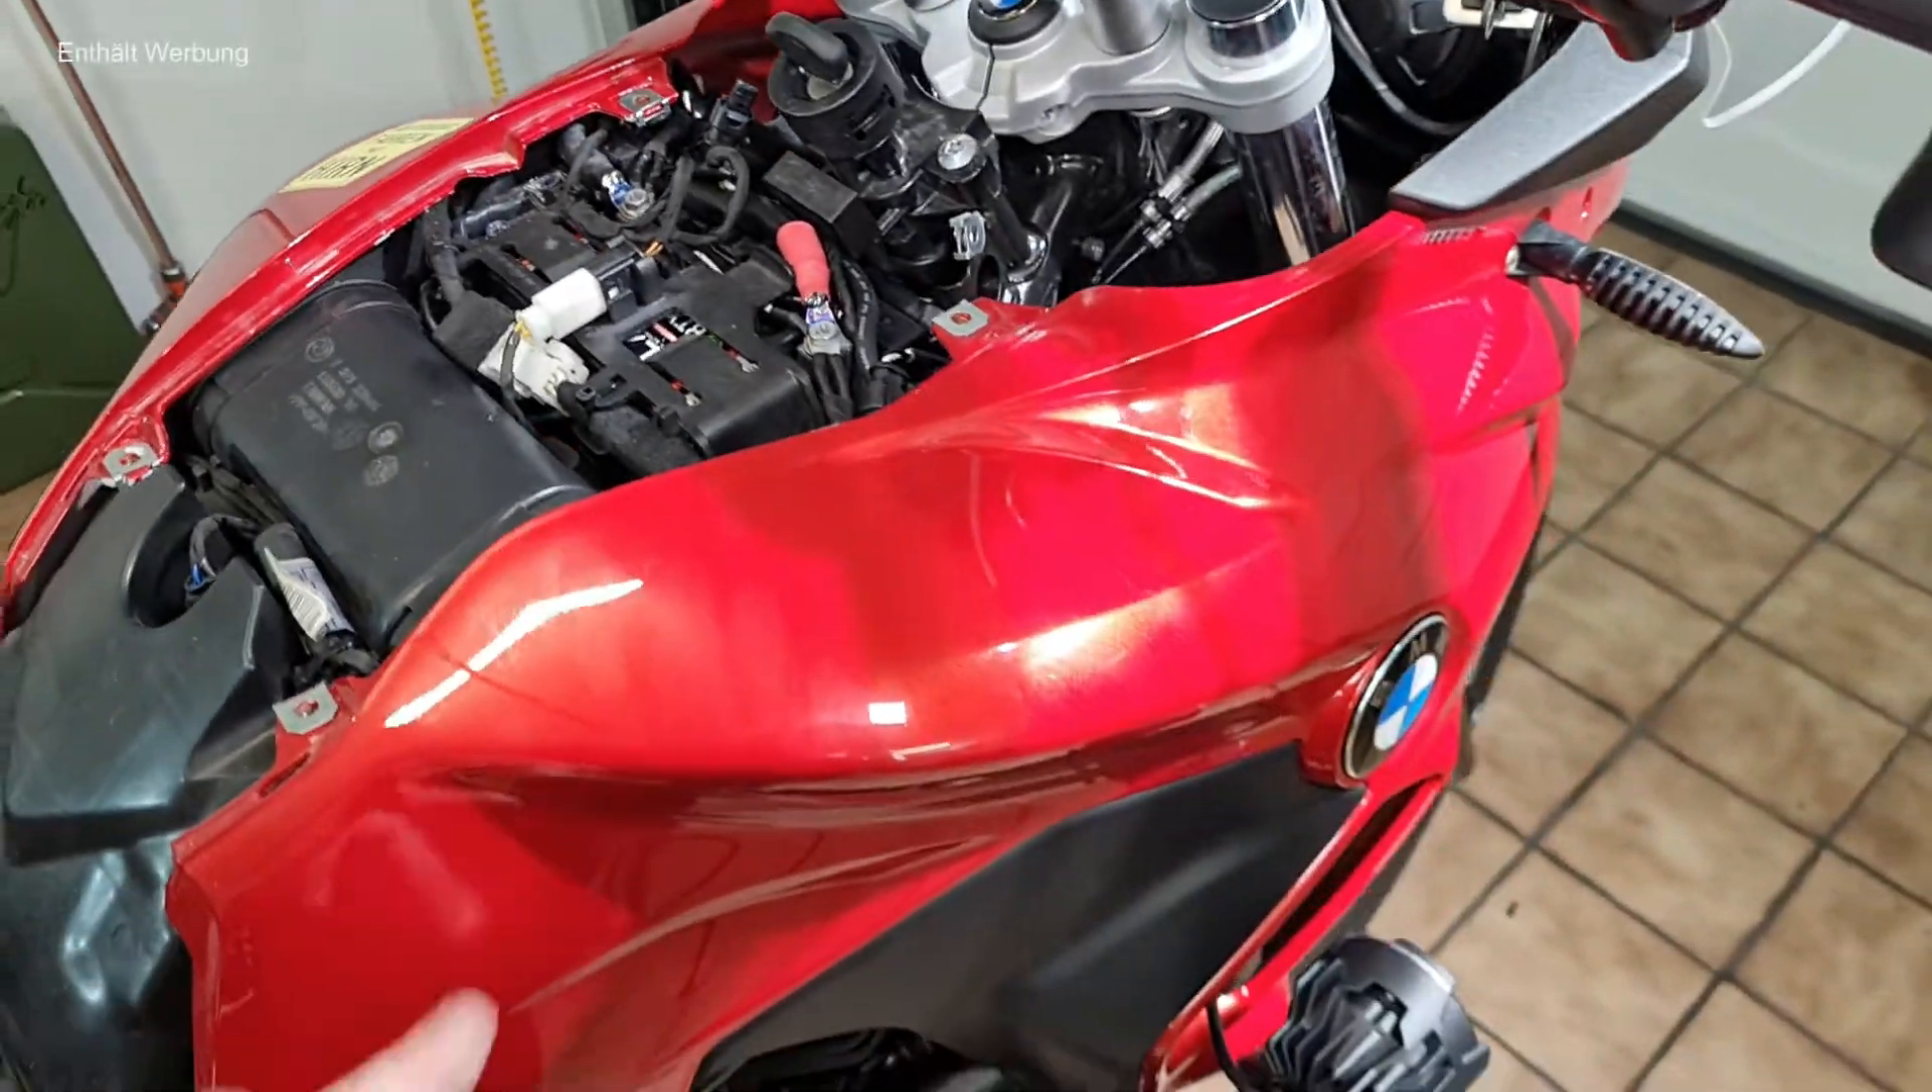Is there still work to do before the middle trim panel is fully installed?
Yes.